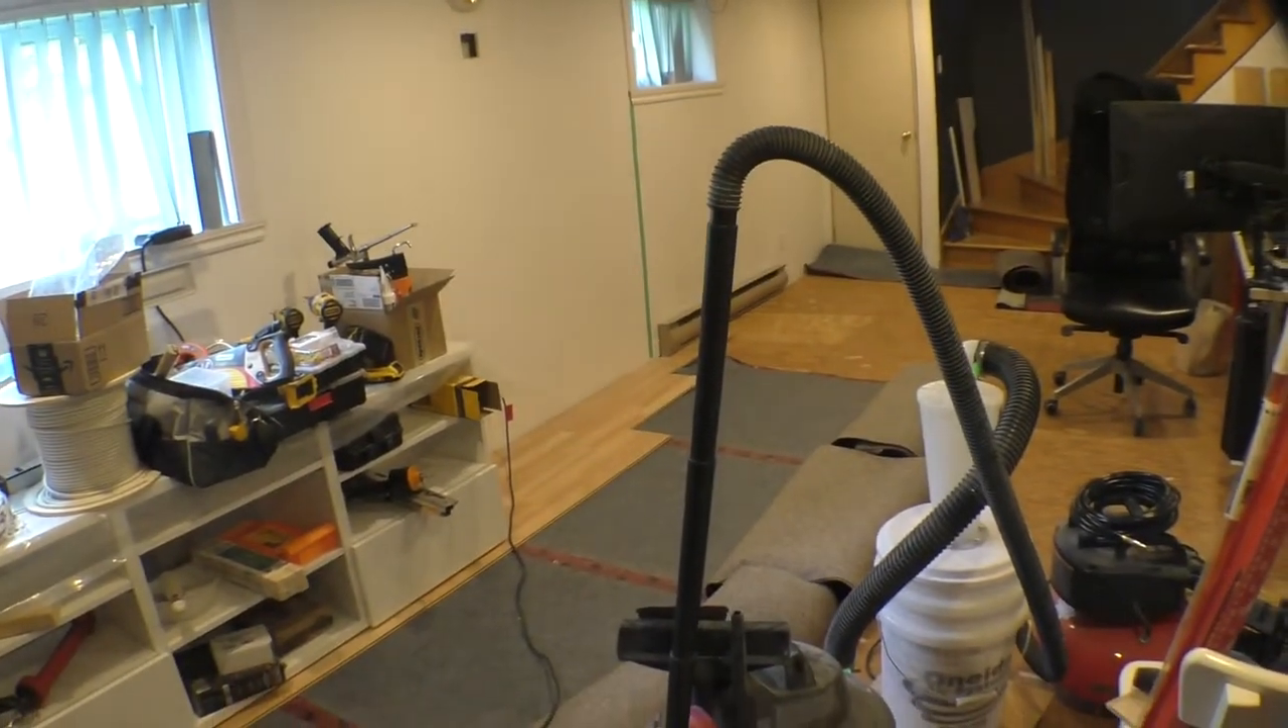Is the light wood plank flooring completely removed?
No.